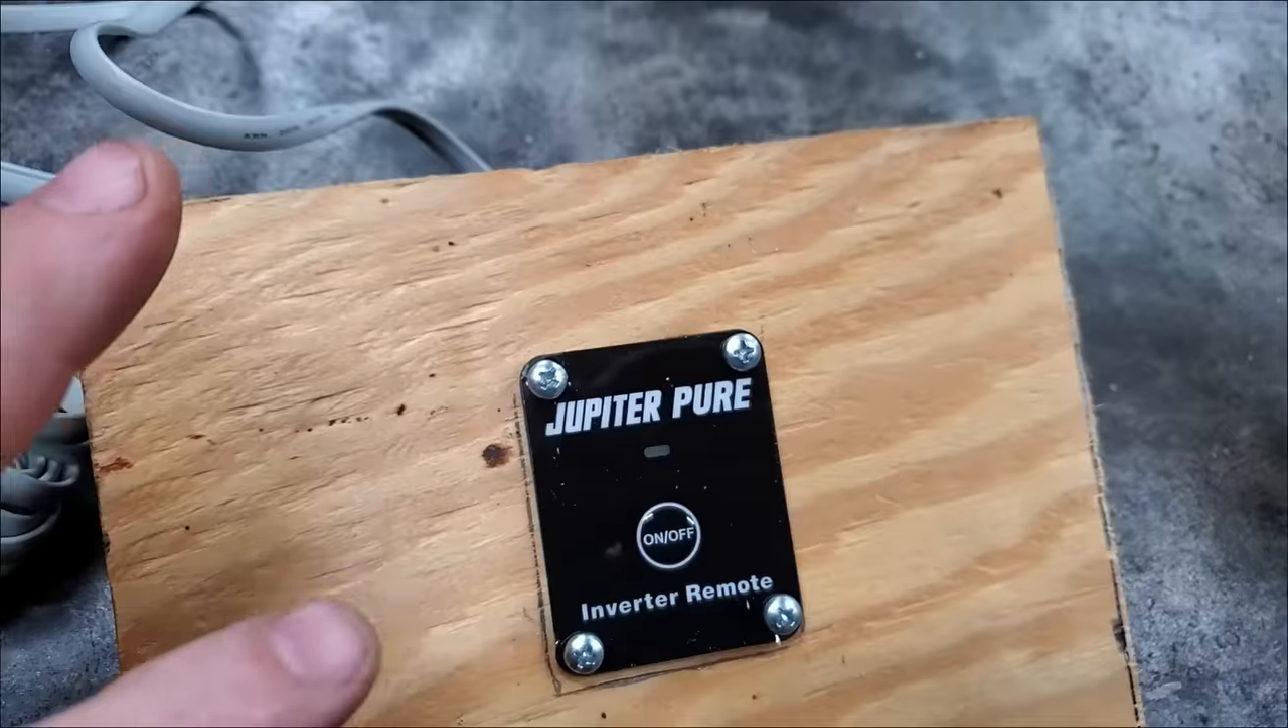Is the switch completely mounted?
Yes.